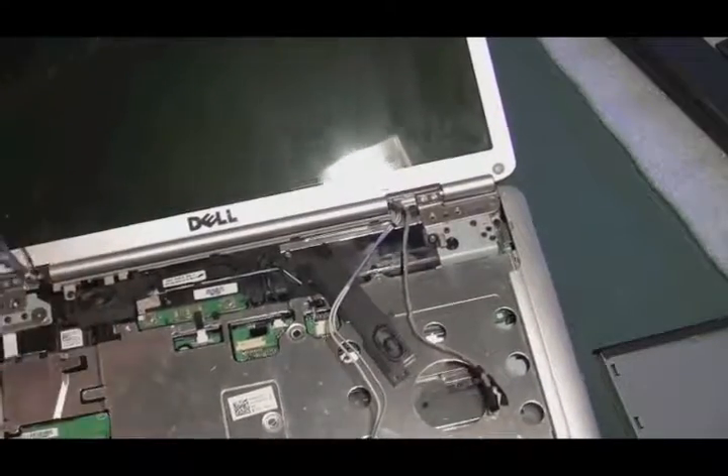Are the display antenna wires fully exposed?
Yes.